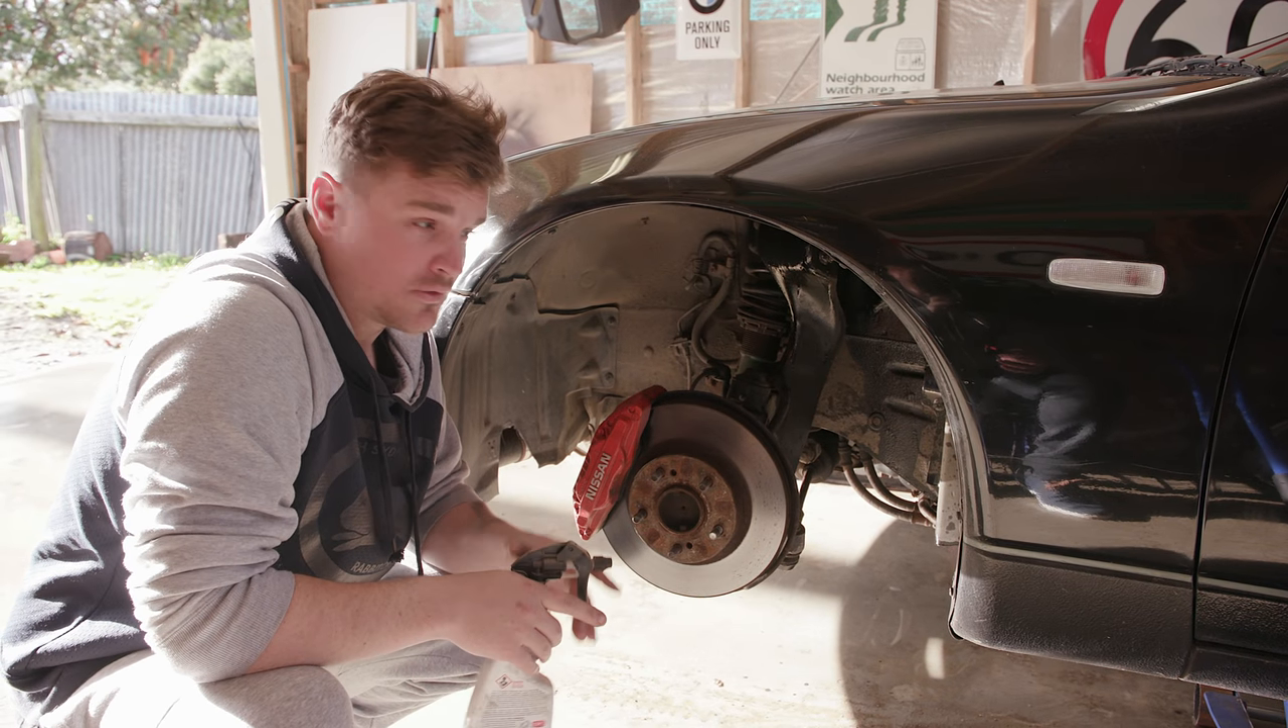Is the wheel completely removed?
Yes.